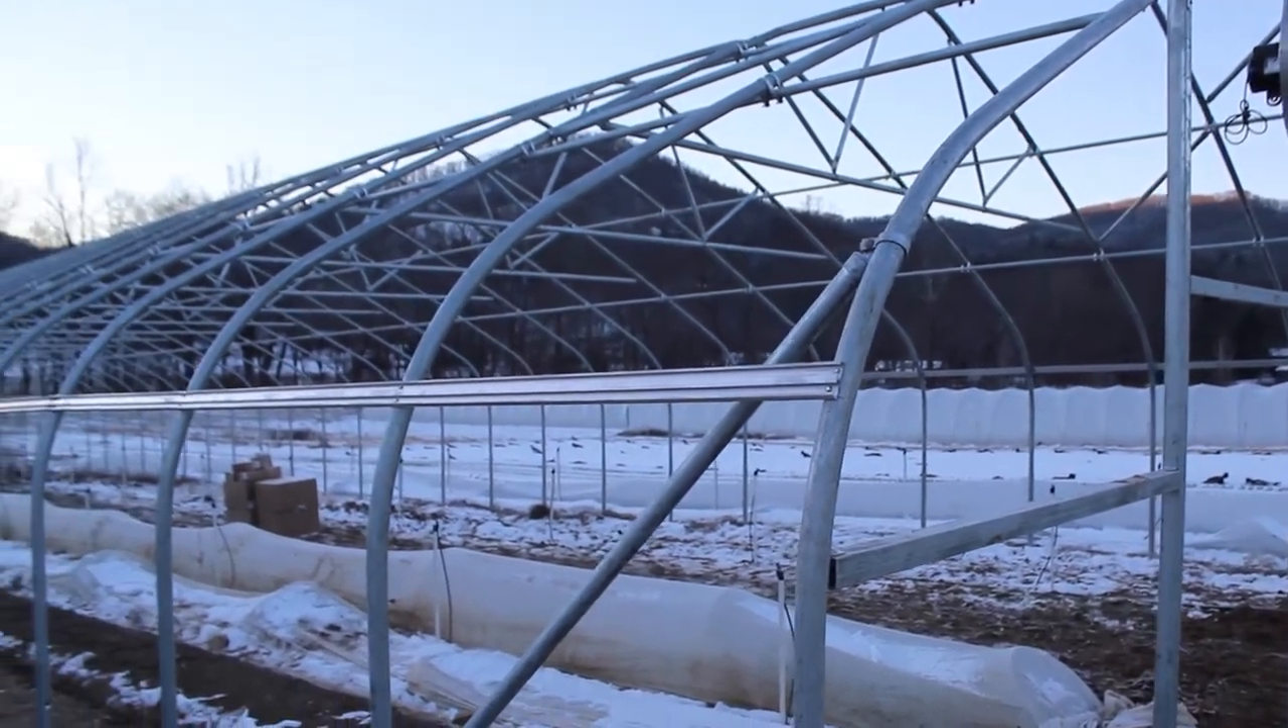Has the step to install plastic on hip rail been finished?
No.